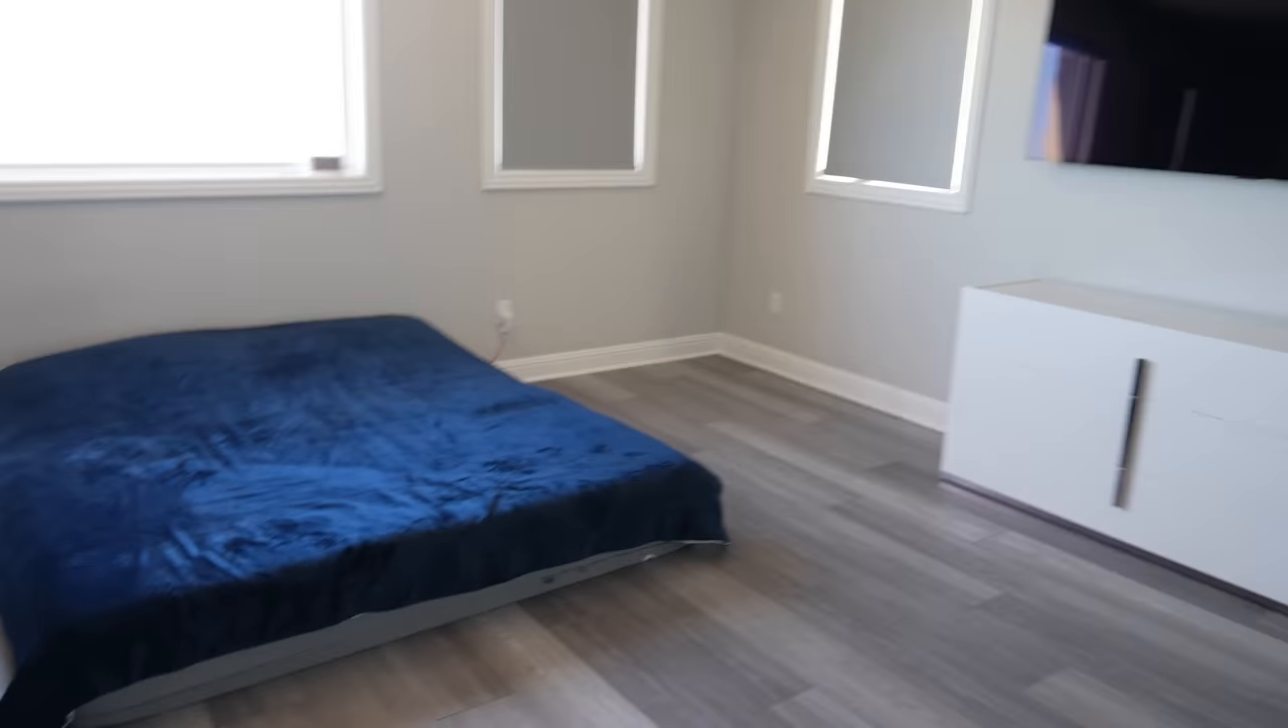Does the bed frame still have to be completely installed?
Yes.